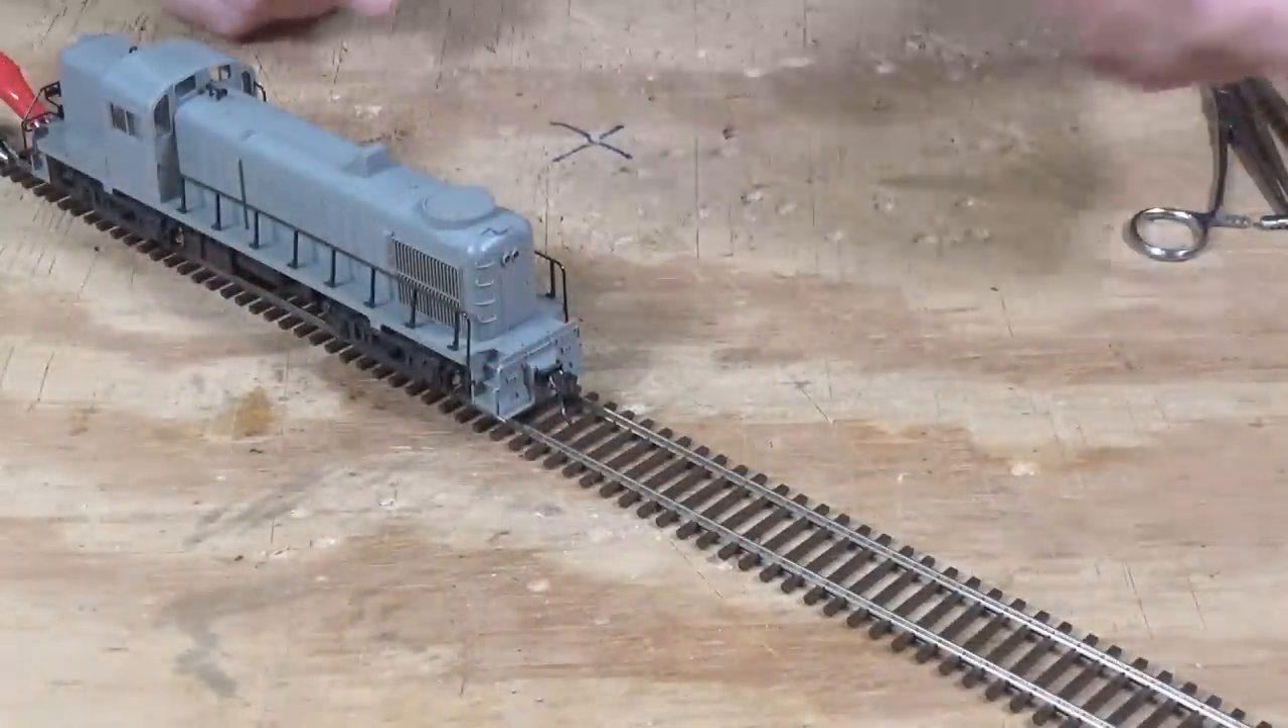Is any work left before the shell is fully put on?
No.